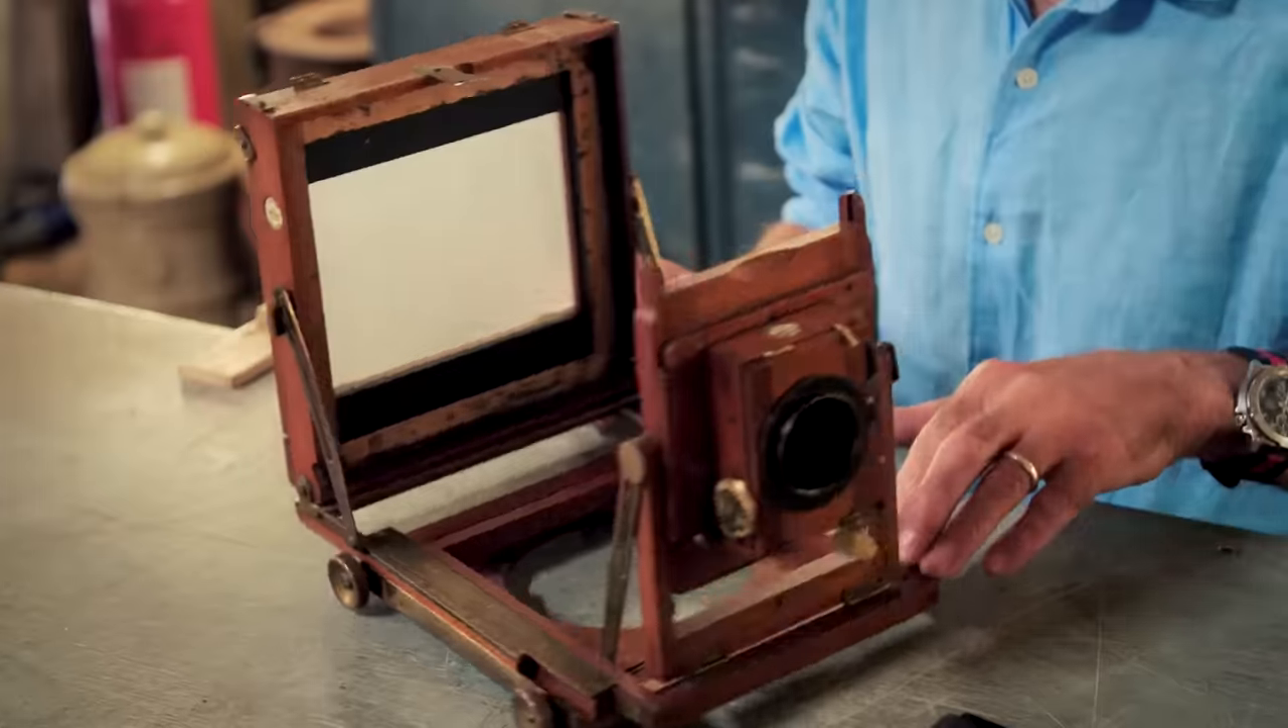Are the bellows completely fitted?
No.